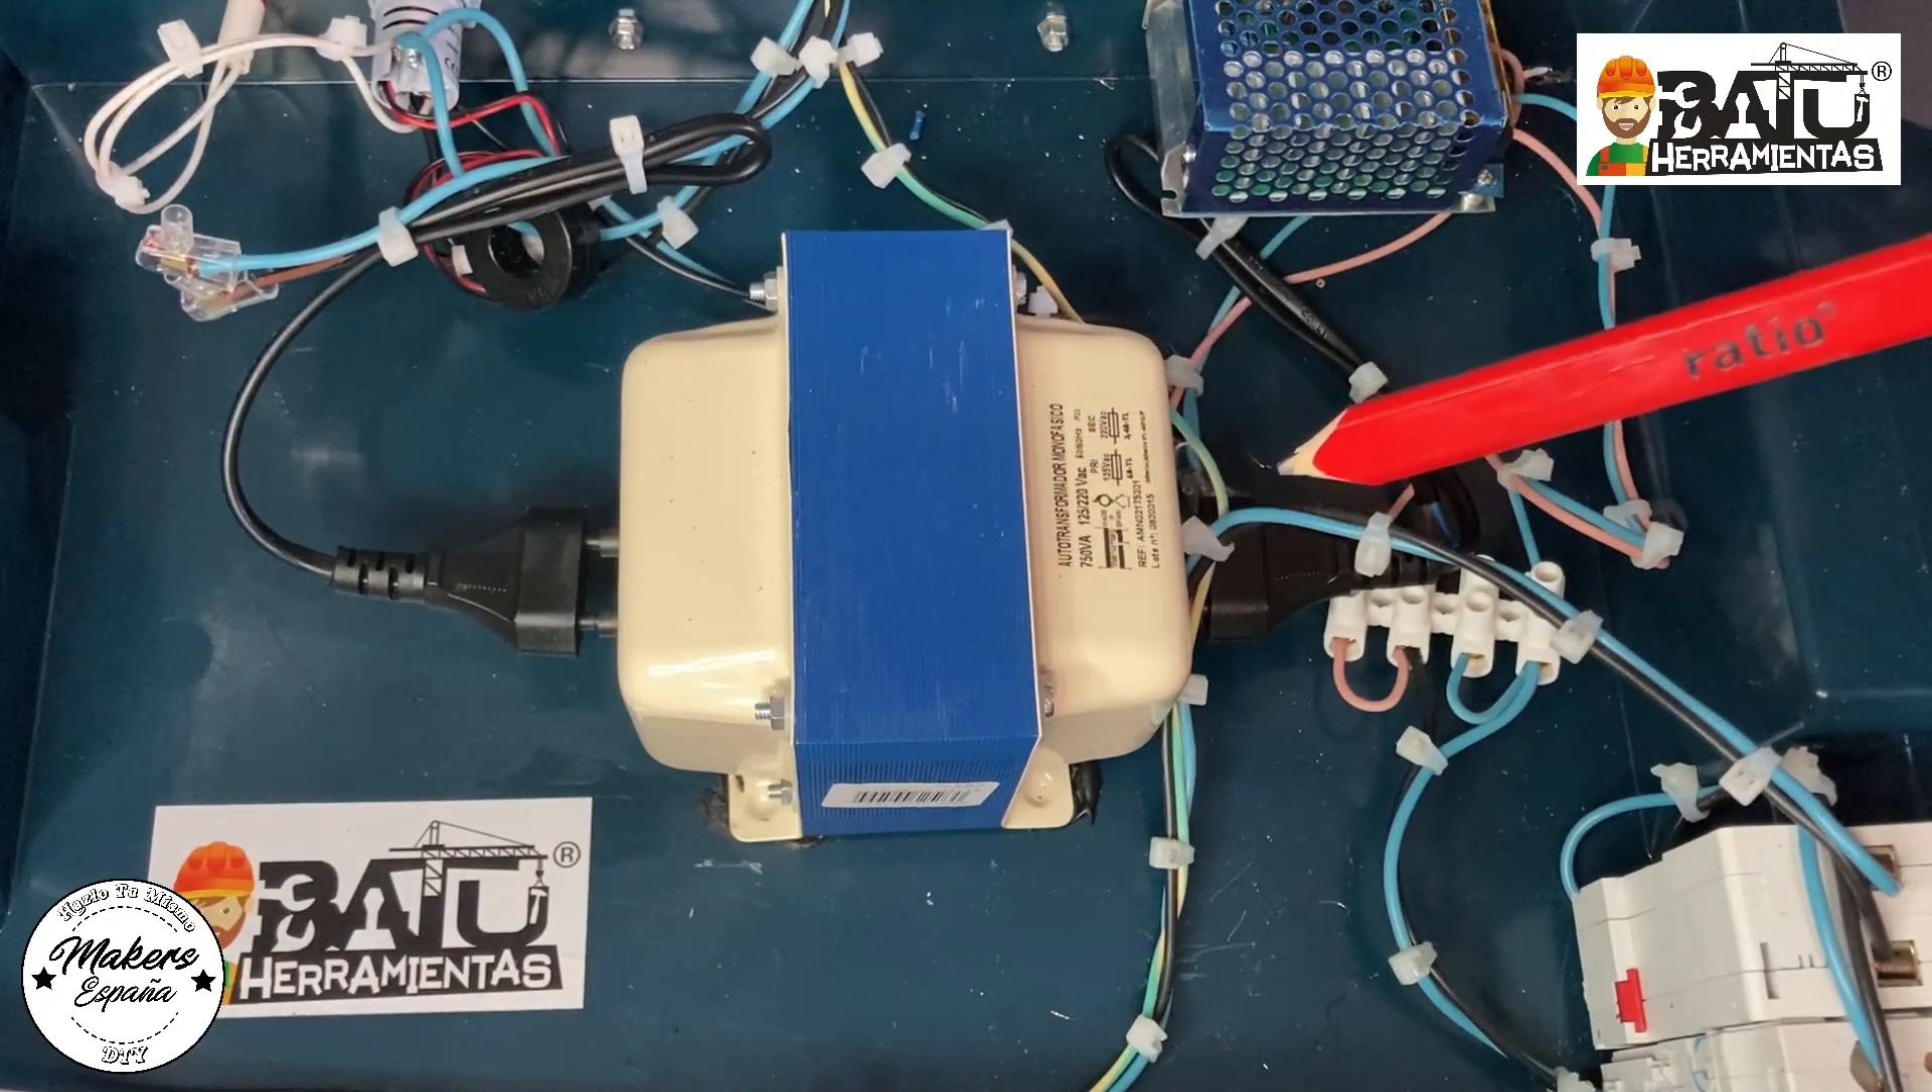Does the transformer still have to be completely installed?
No.